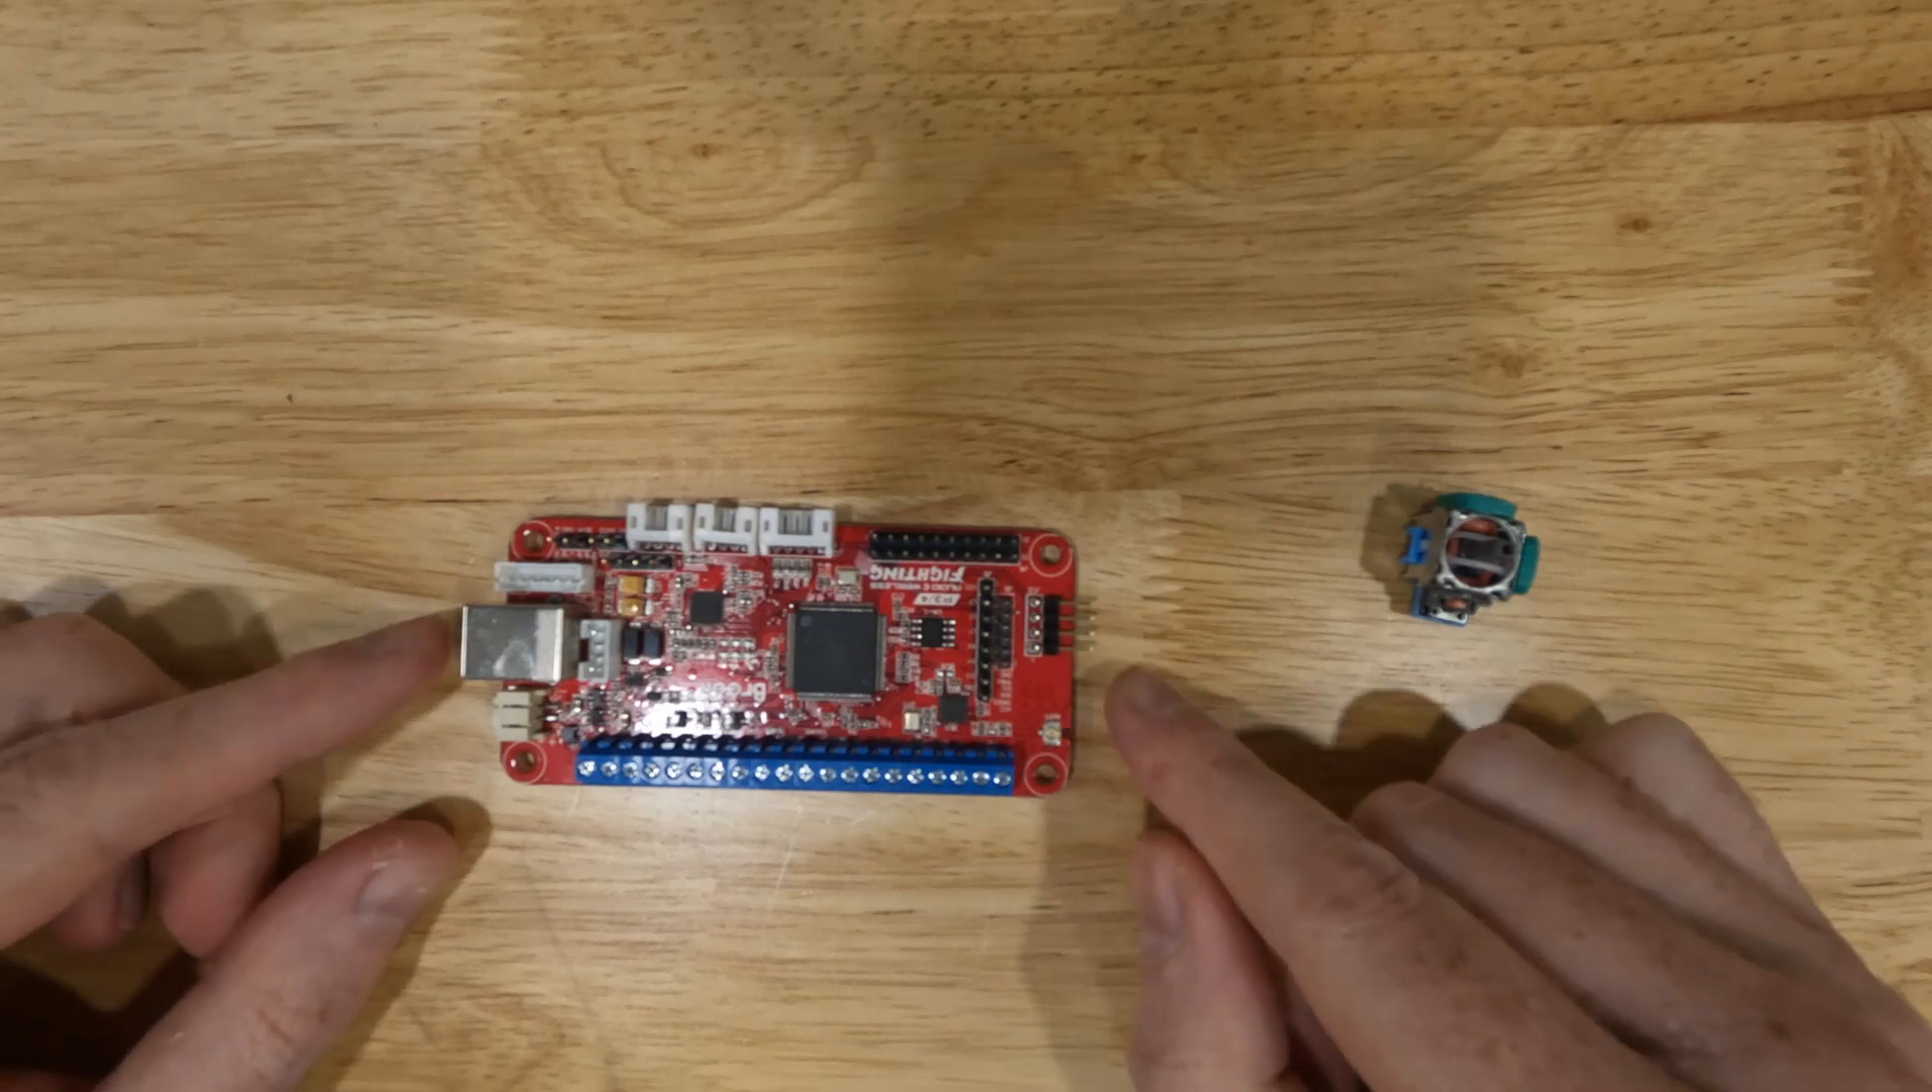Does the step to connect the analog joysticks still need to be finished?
Yes.